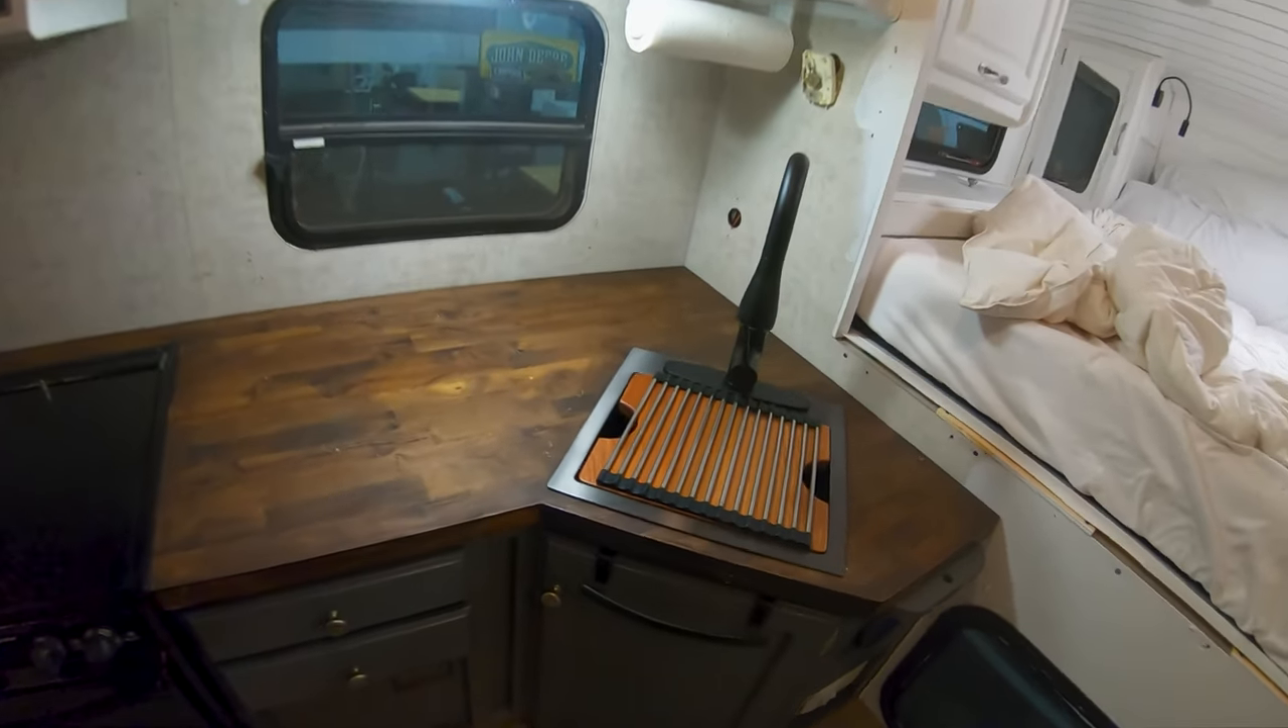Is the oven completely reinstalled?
Yes.